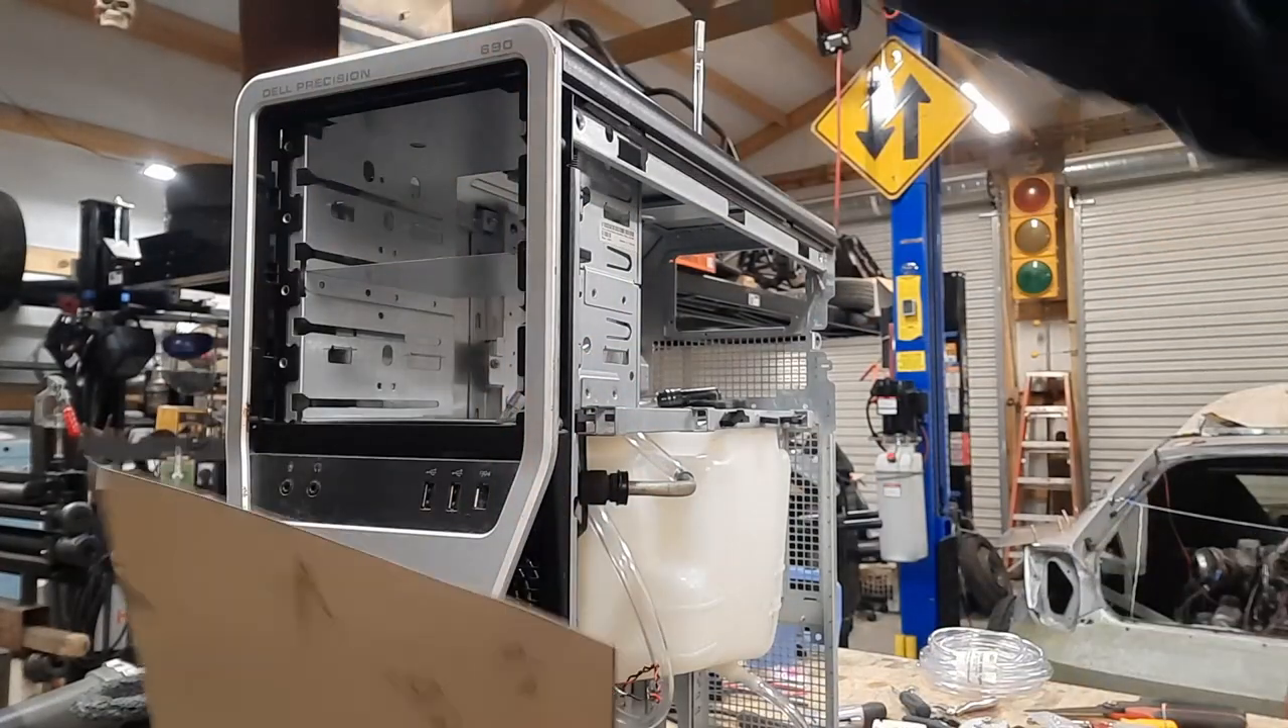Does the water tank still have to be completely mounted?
No.